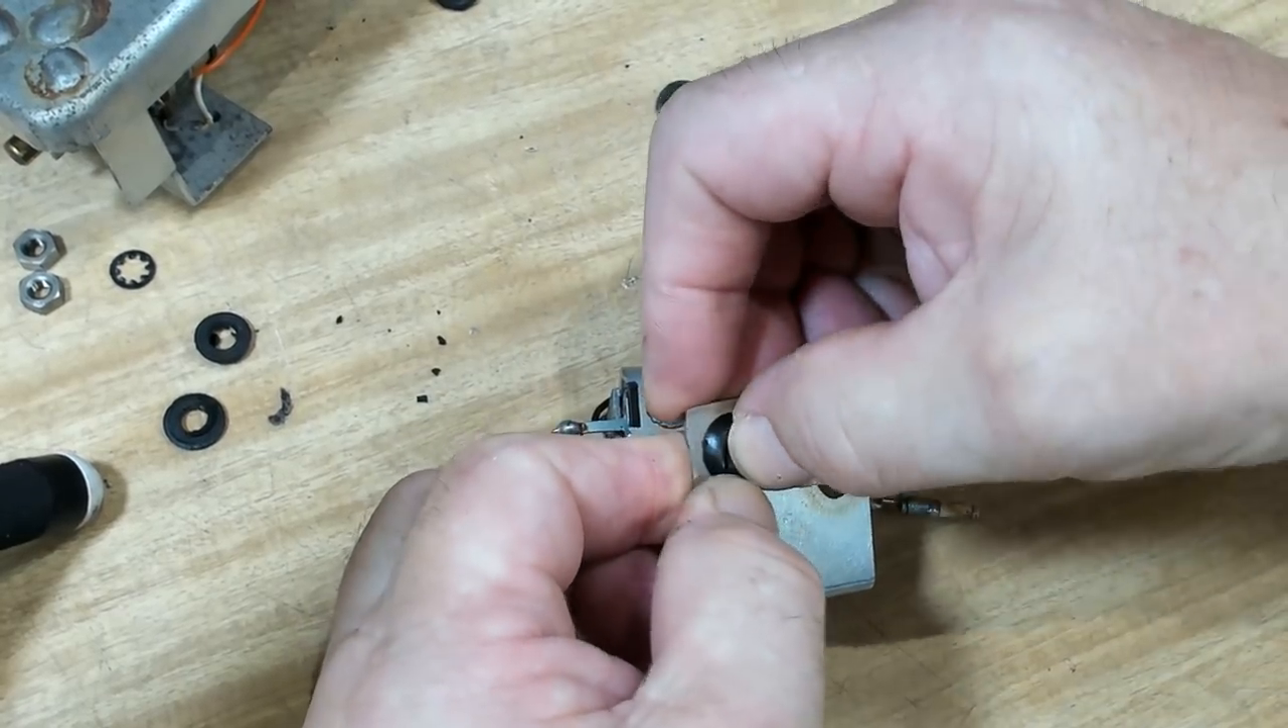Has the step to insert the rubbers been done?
No.